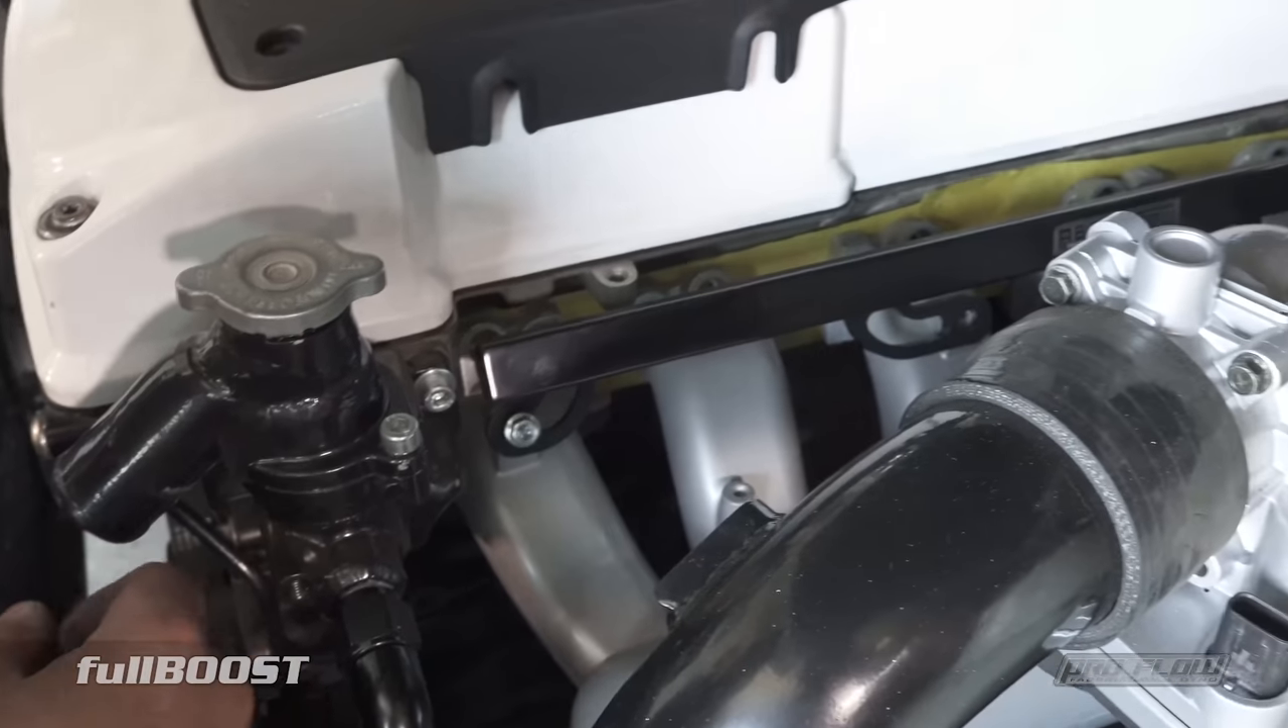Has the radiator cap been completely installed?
Yes.